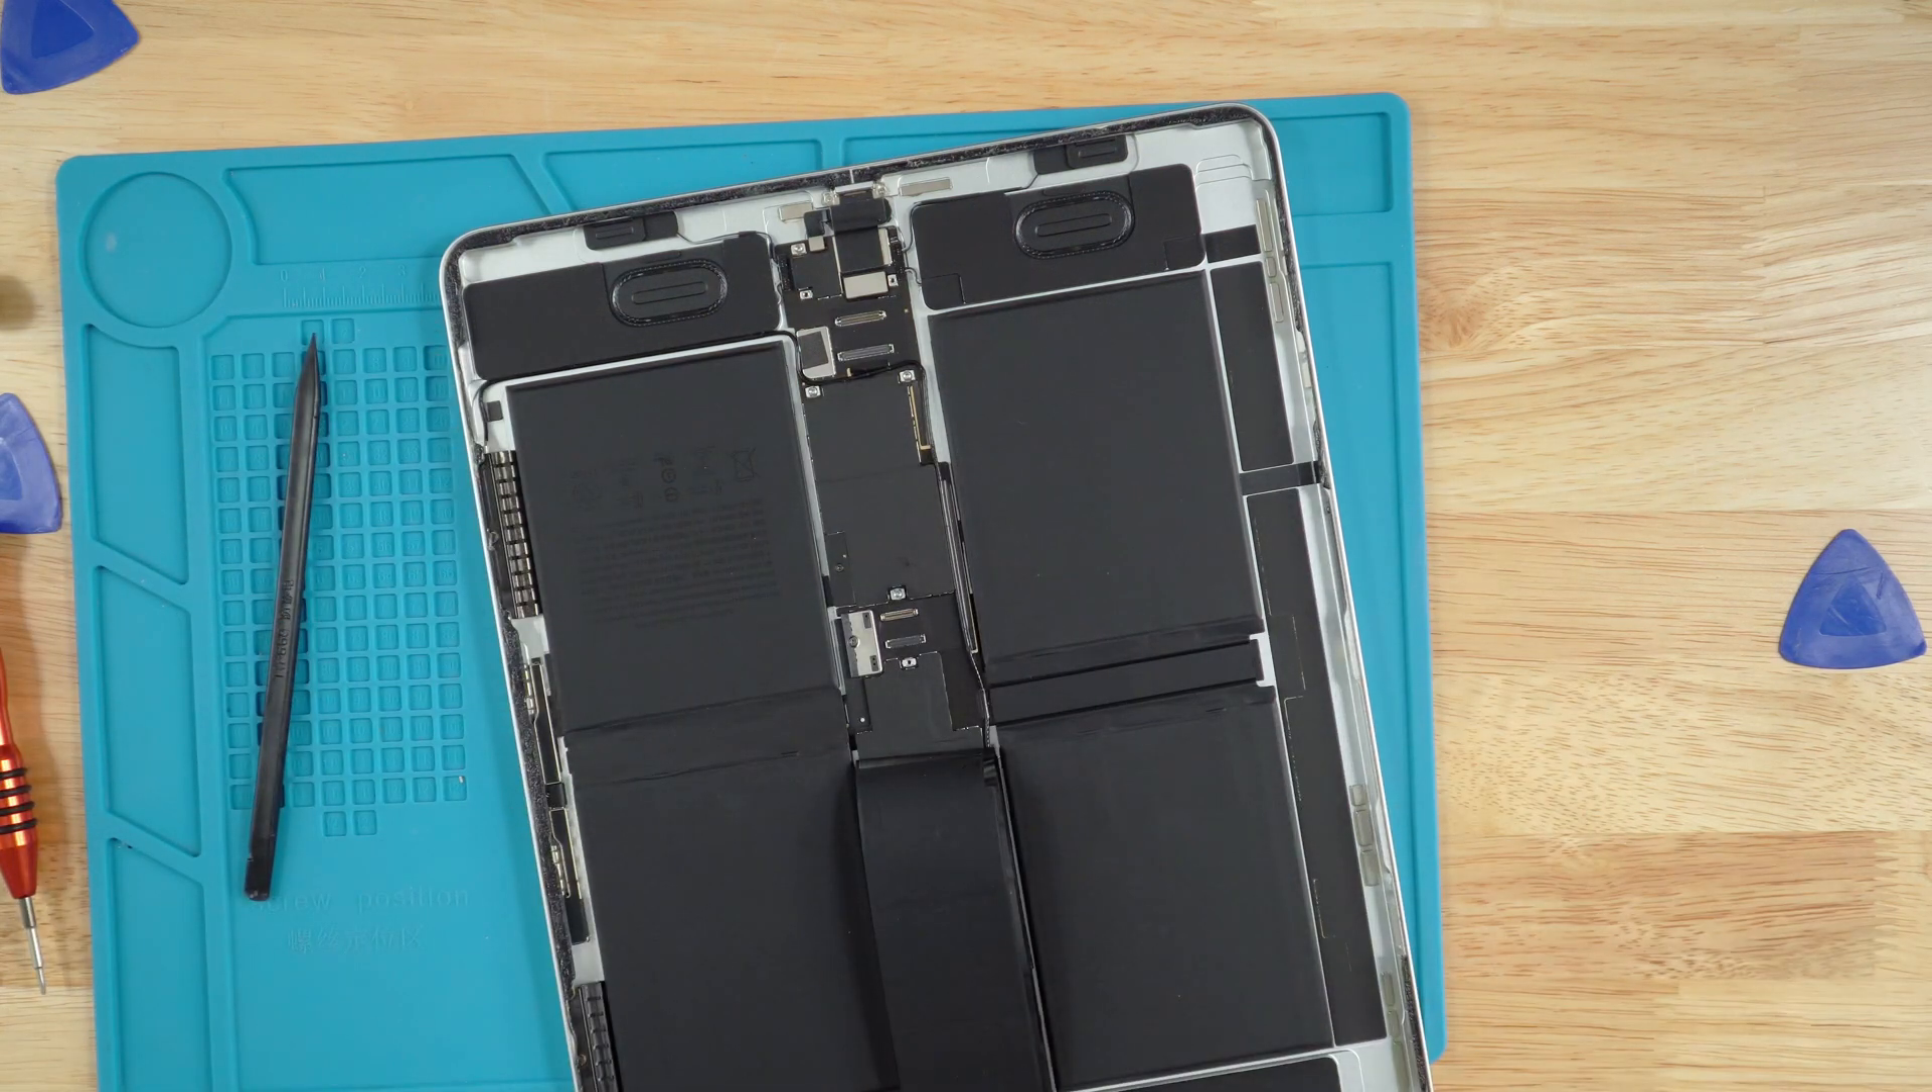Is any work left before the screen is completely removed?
No.